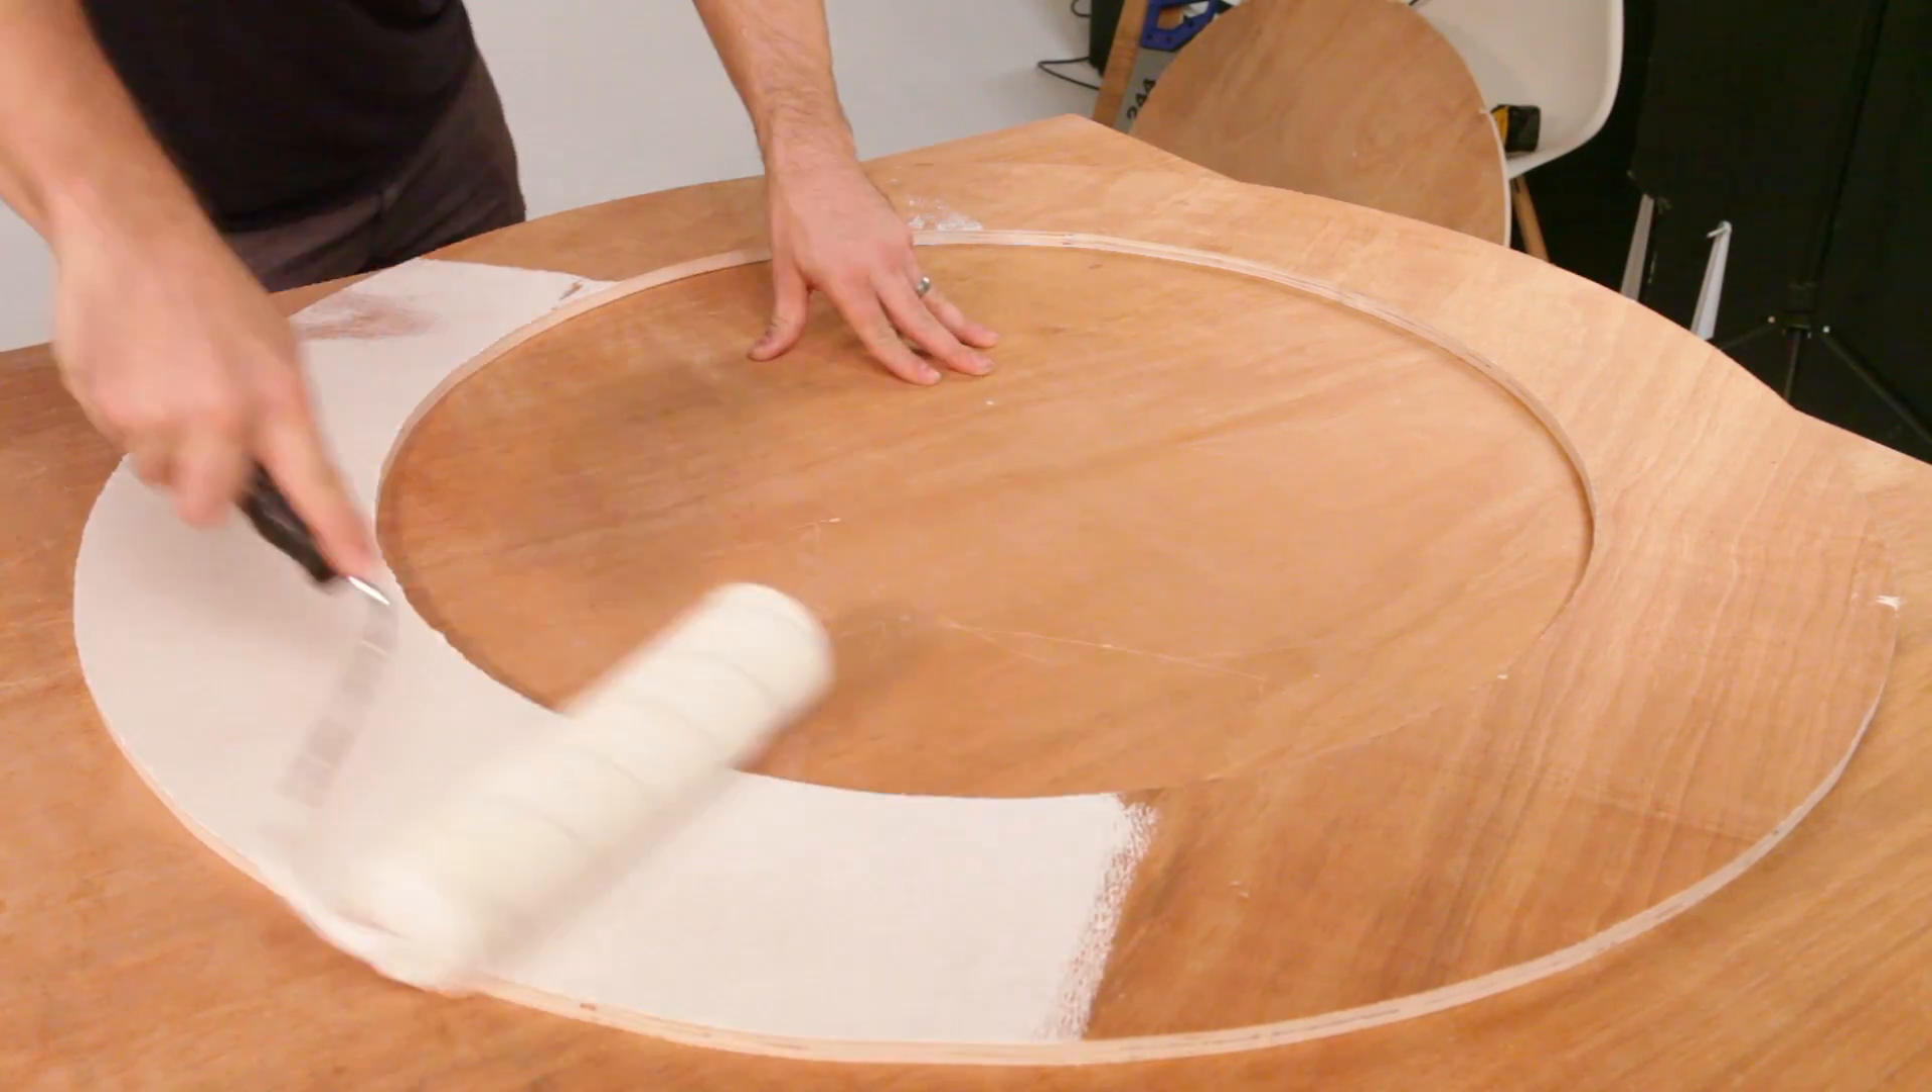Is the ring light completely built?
No.